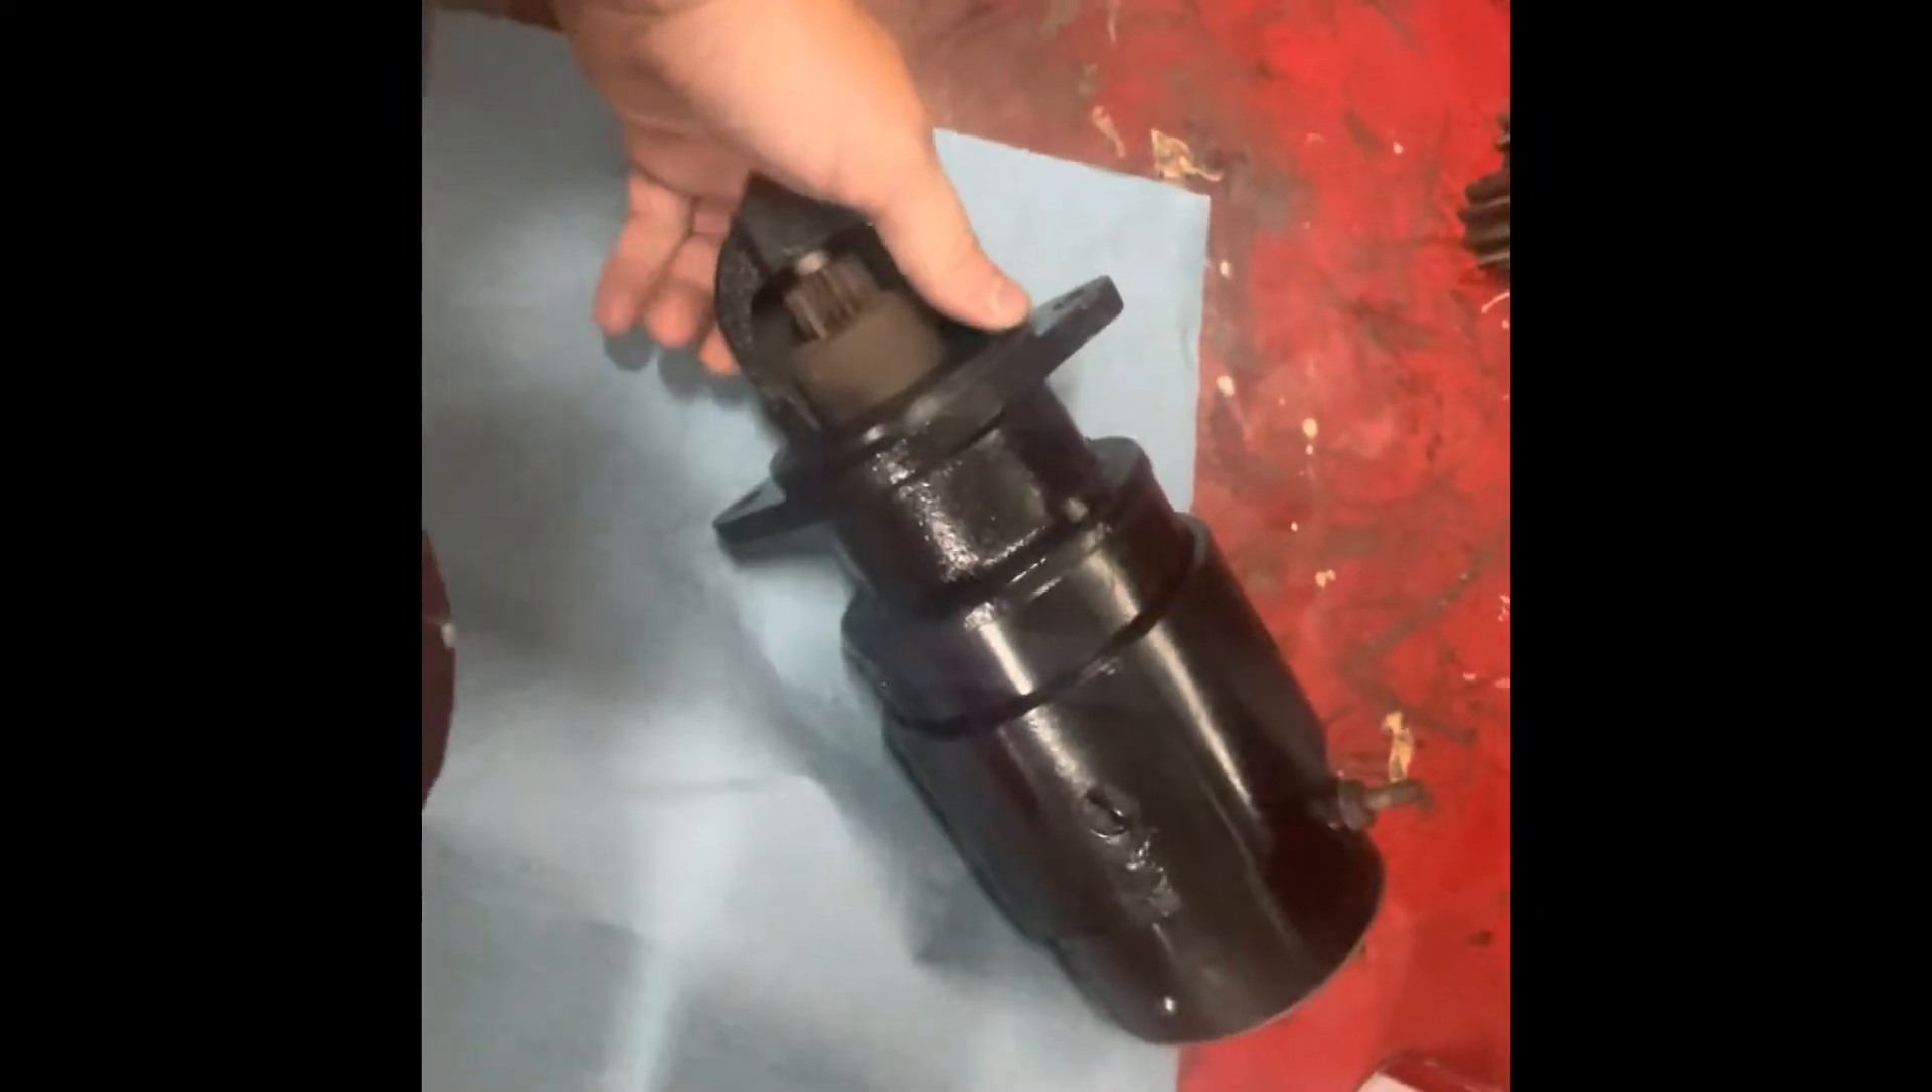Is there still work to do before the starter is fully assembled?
No.